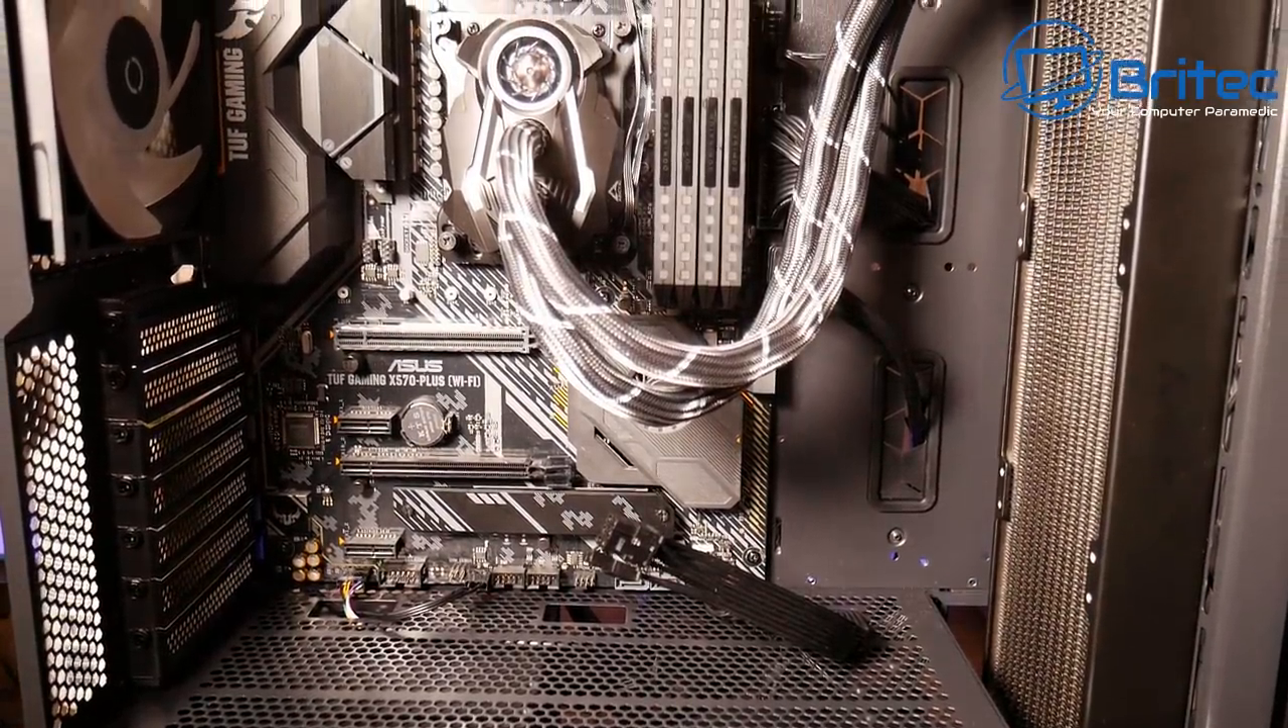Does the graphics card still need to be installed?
Yes.